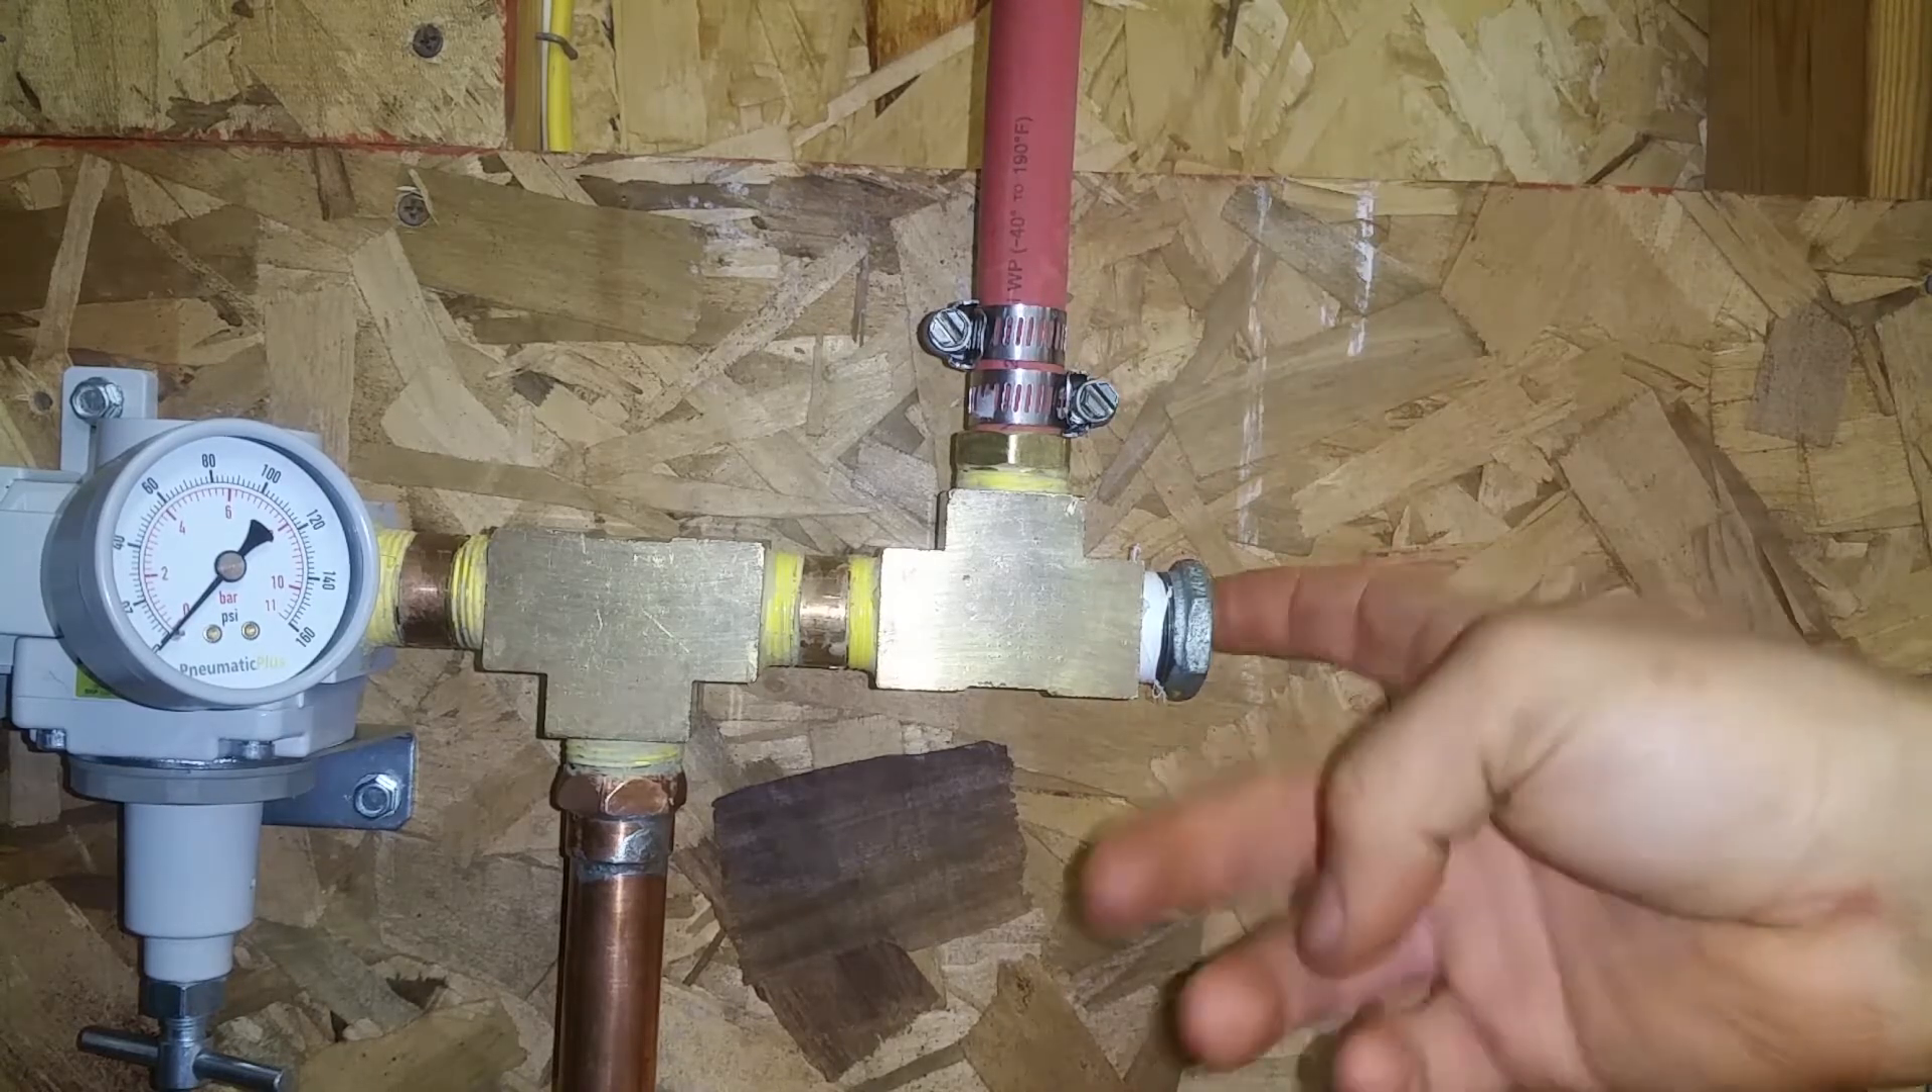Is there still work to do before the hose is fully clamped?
No.